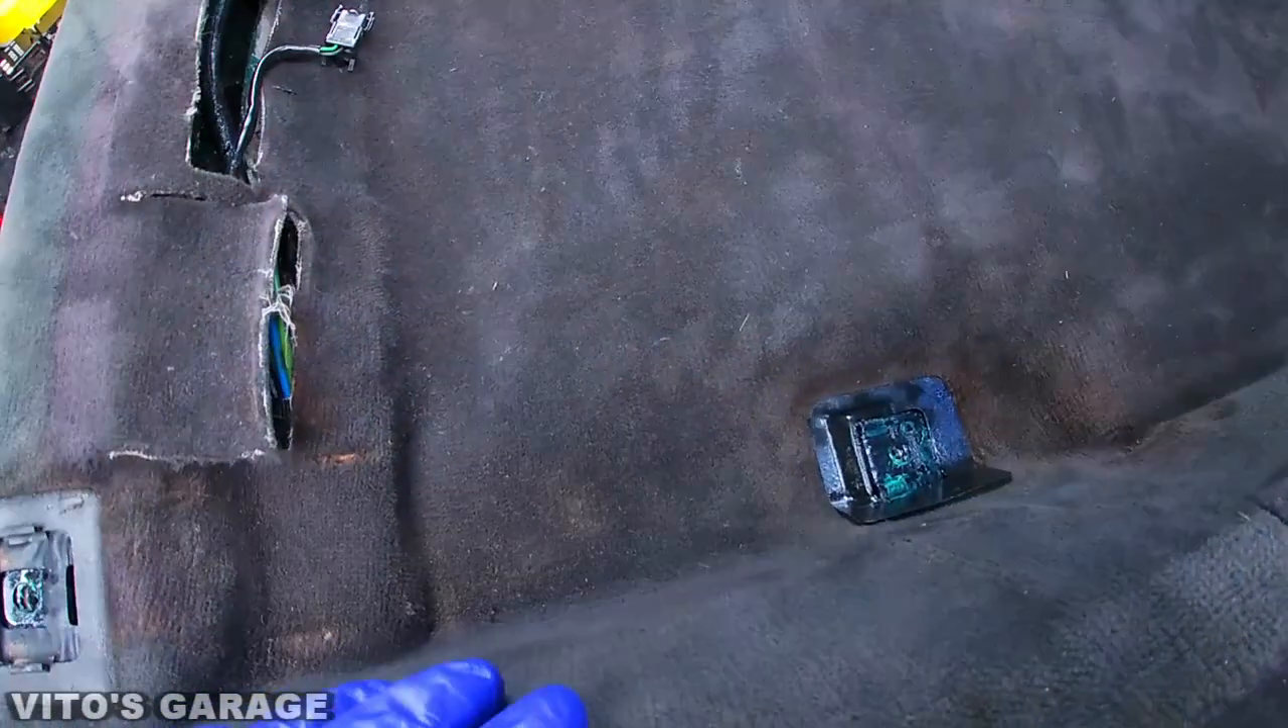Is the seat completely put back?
No.